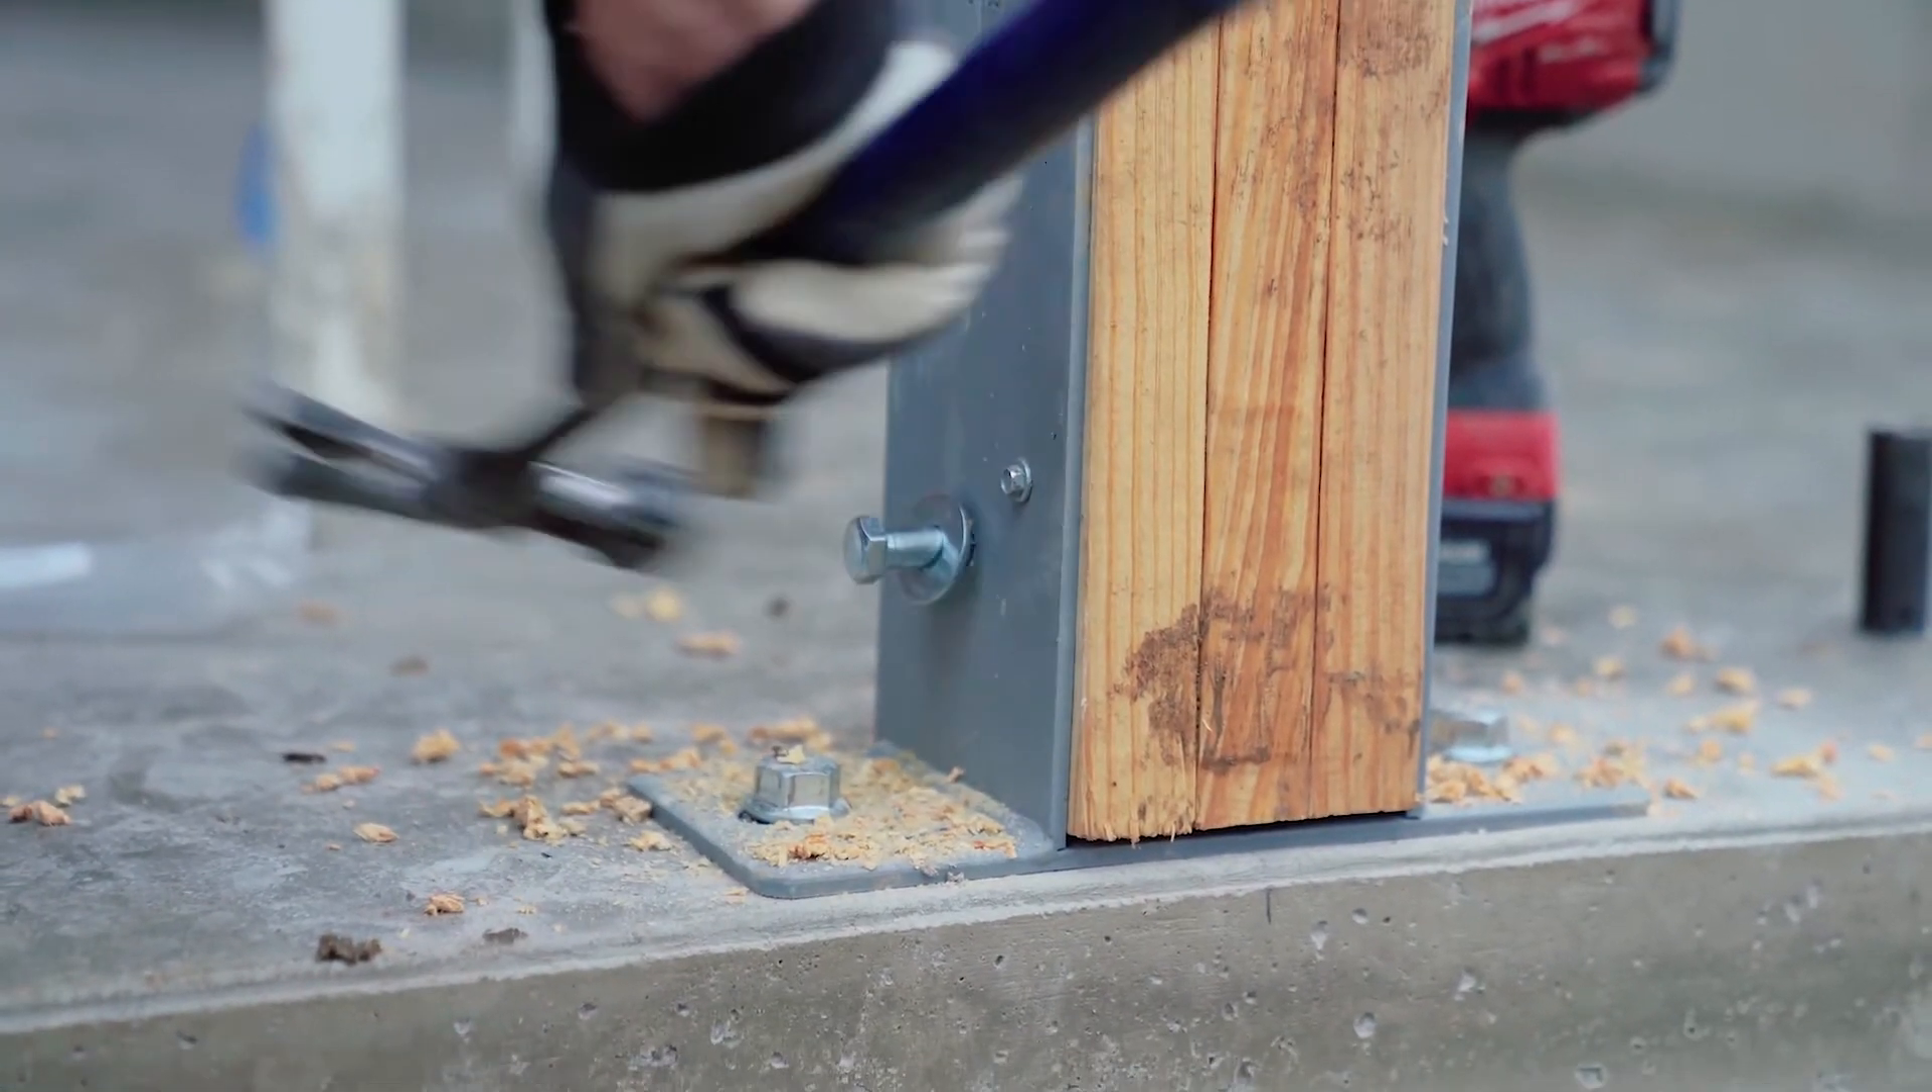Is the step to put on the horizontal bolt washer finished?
Yes.